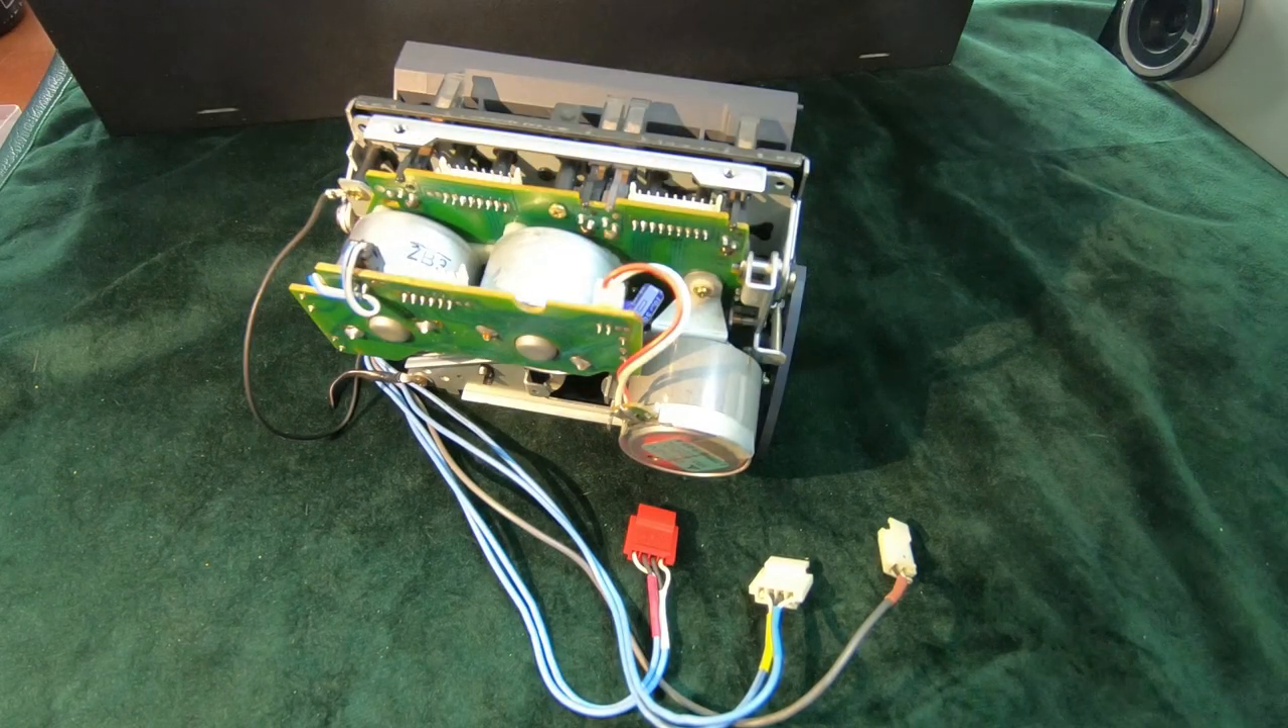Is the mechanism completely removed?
Yes.